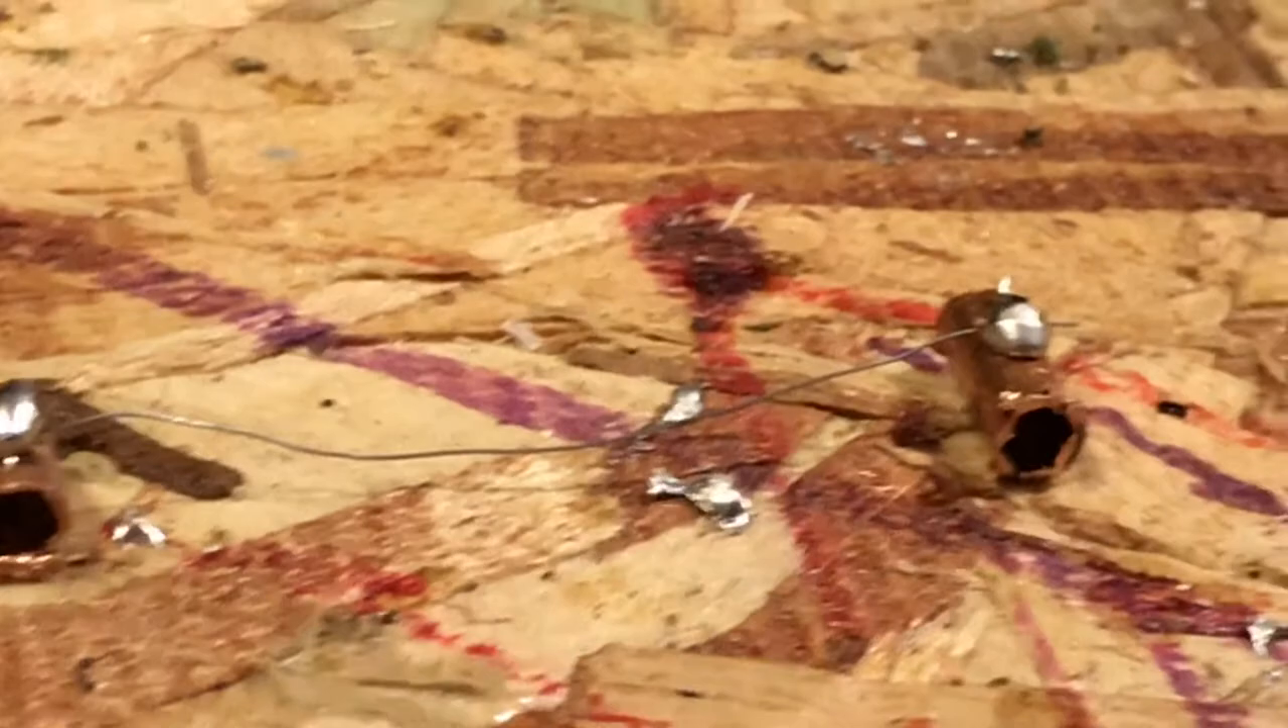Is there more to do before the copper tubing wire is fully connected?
No.